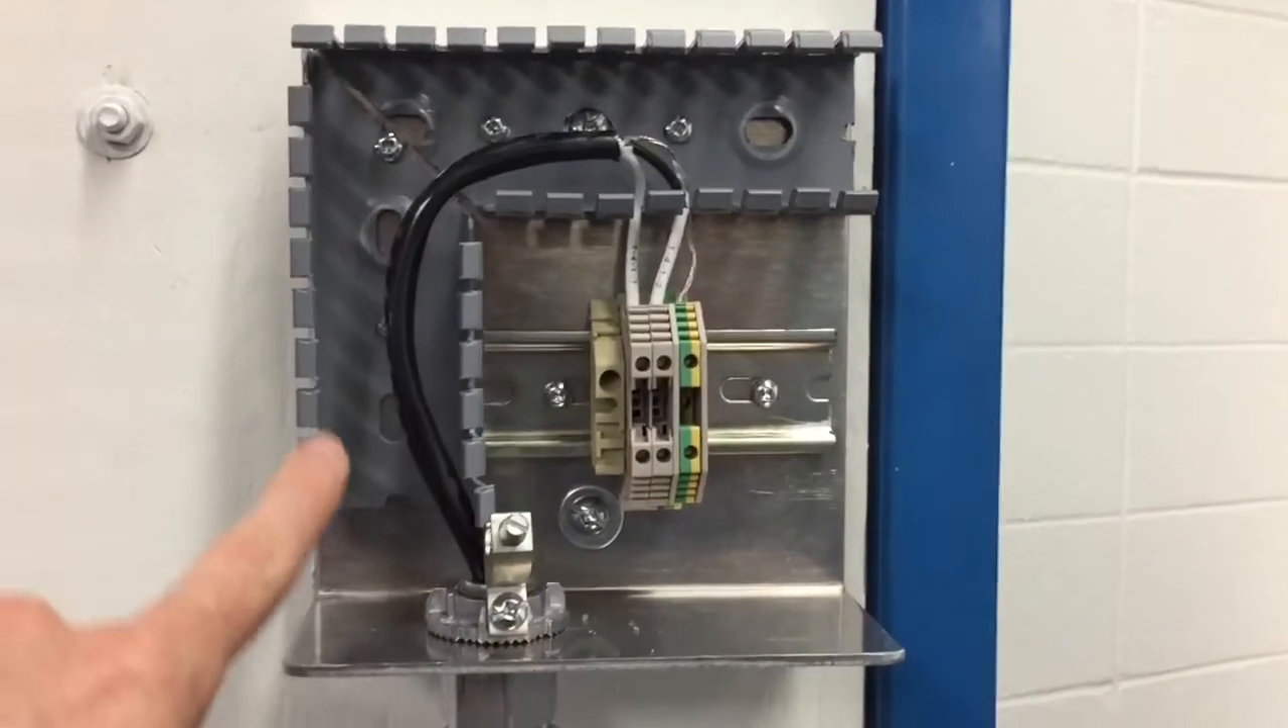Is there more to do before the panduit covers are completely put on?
Yes.